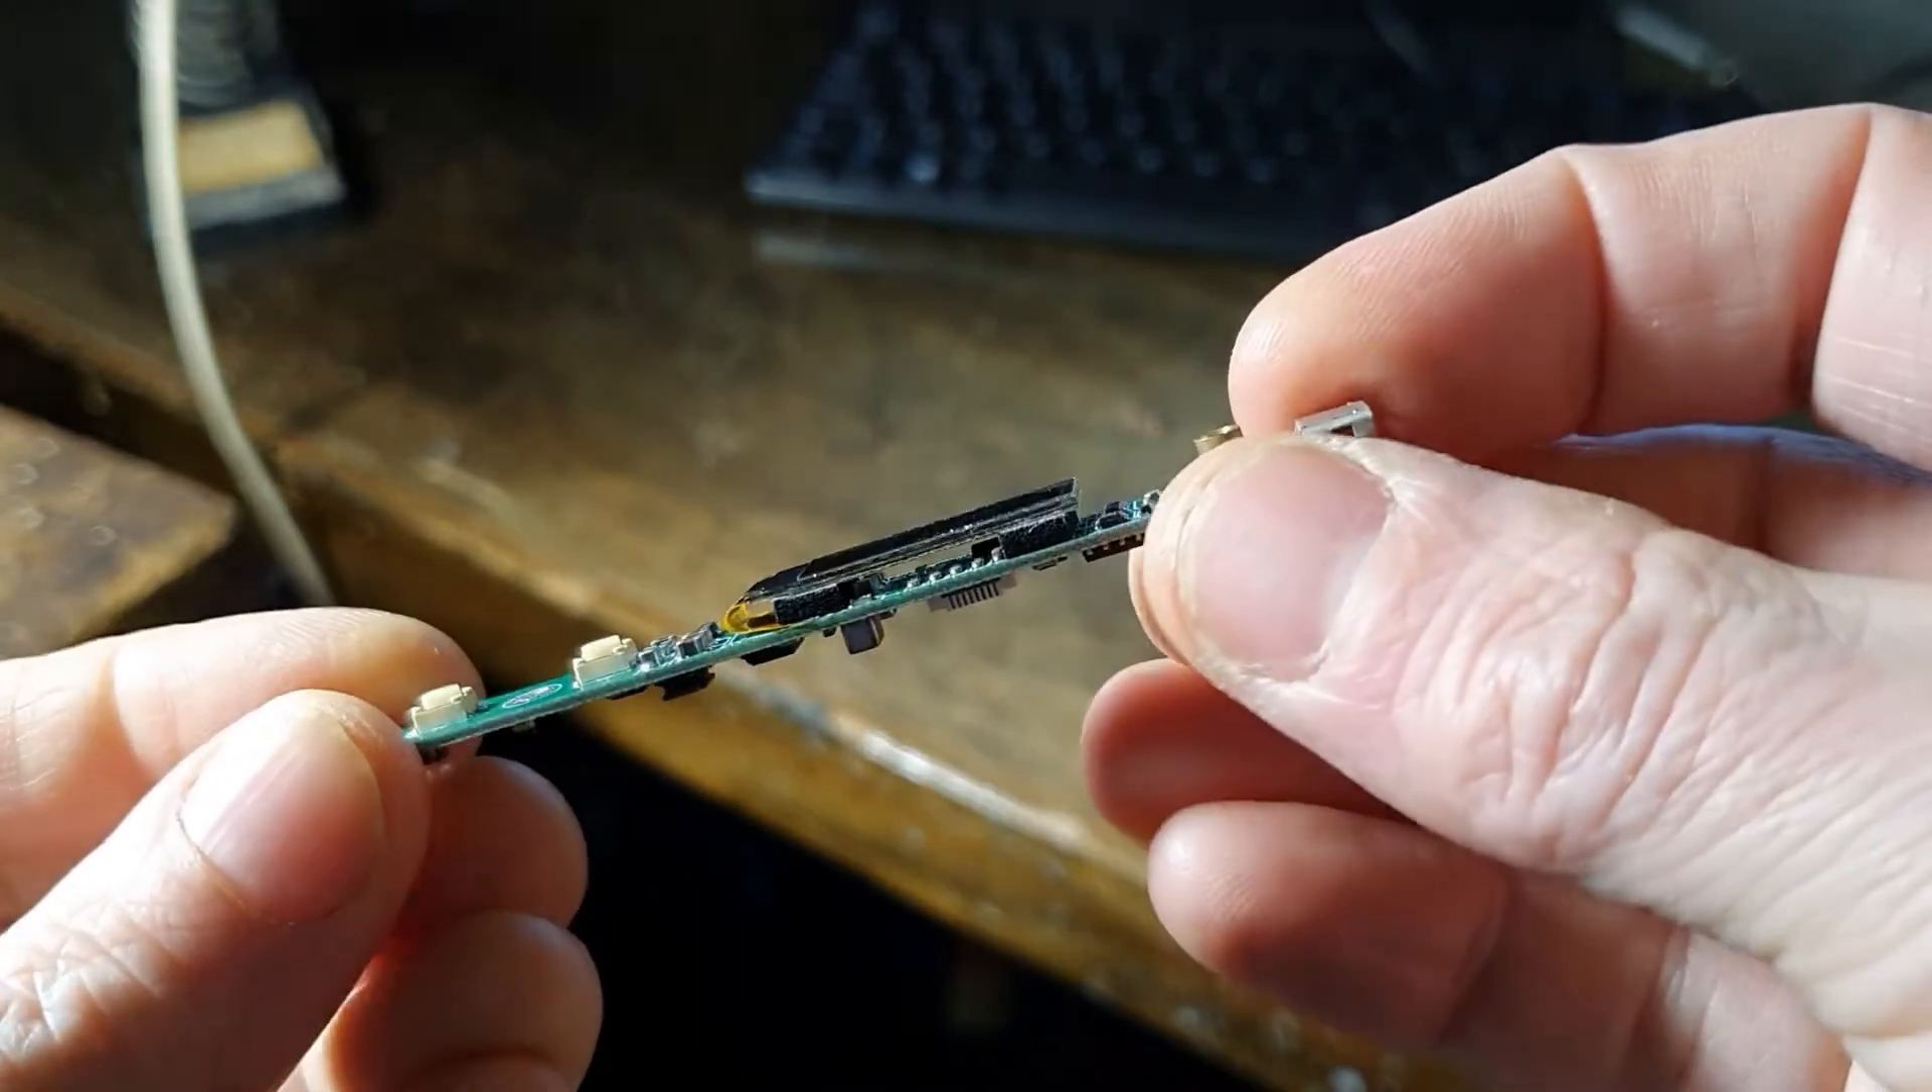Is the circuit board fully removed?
Yes.